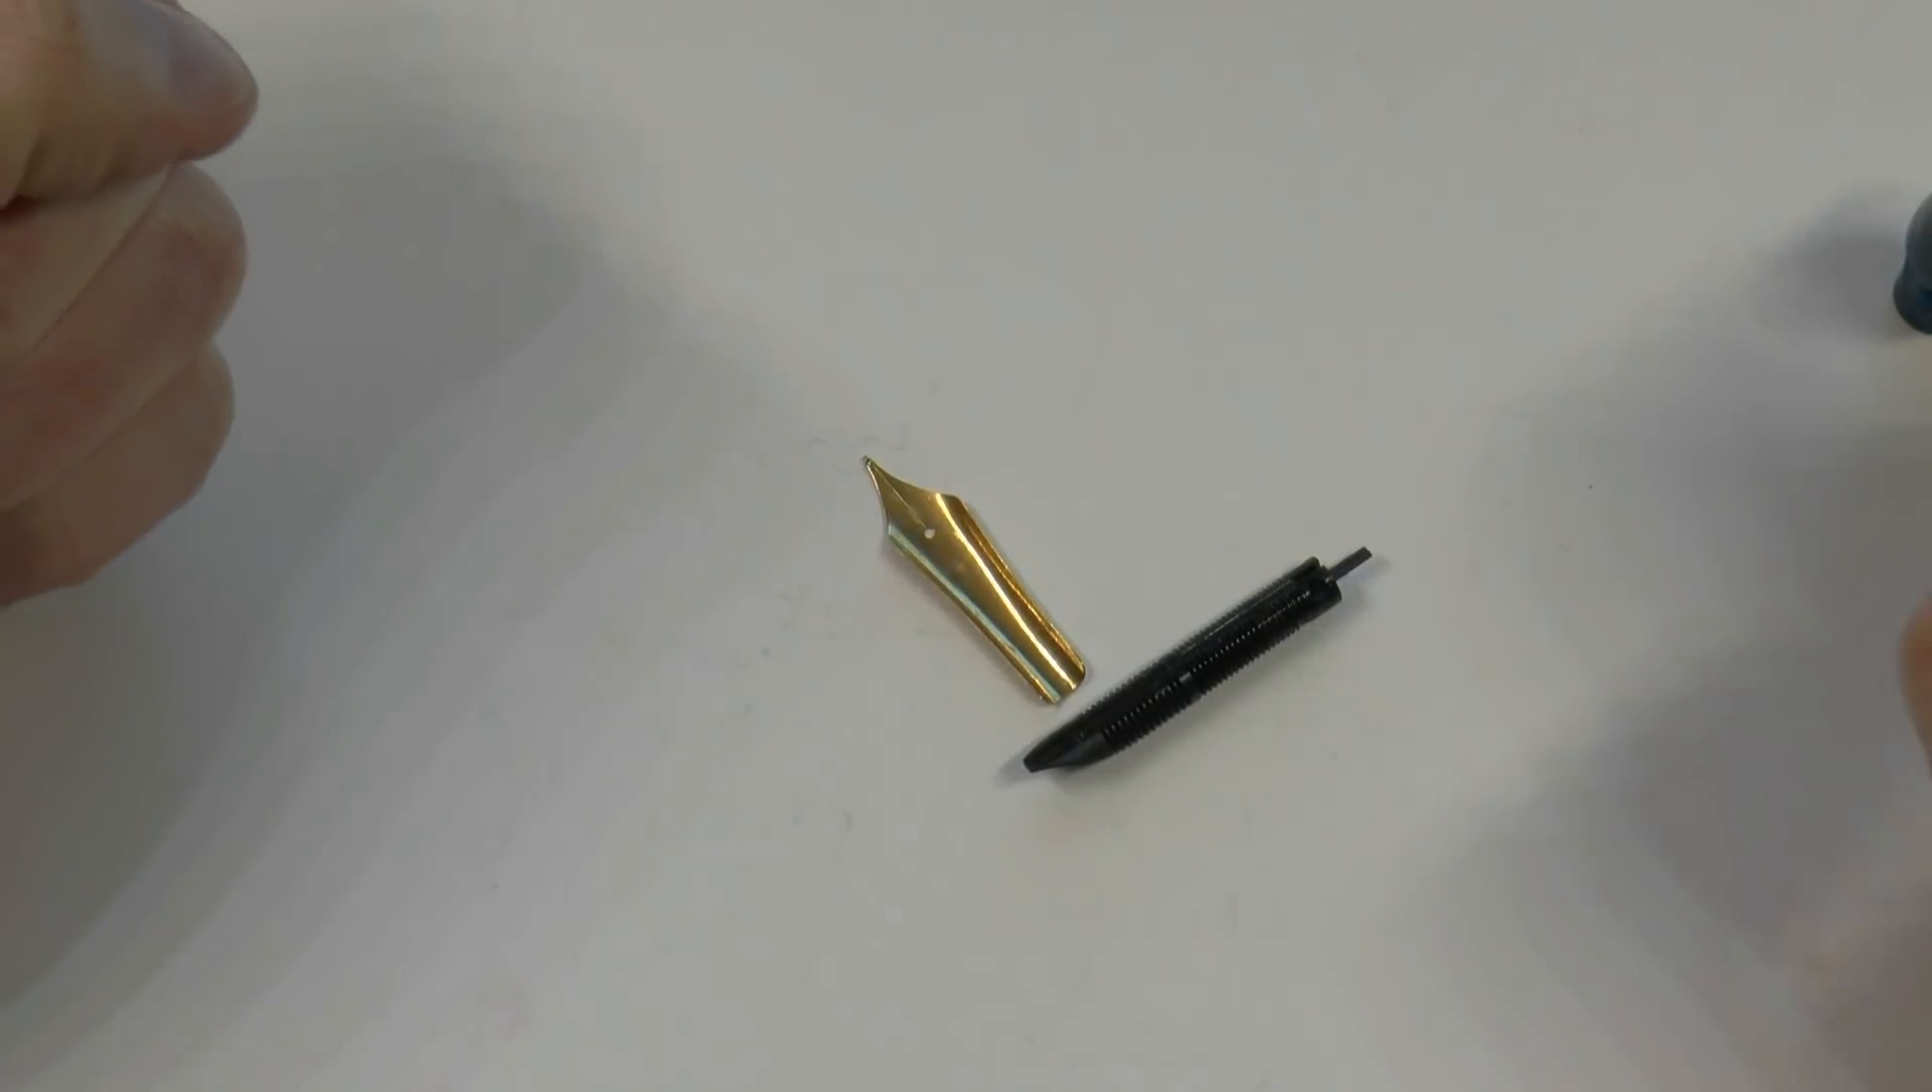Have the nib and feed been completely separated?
Yes.